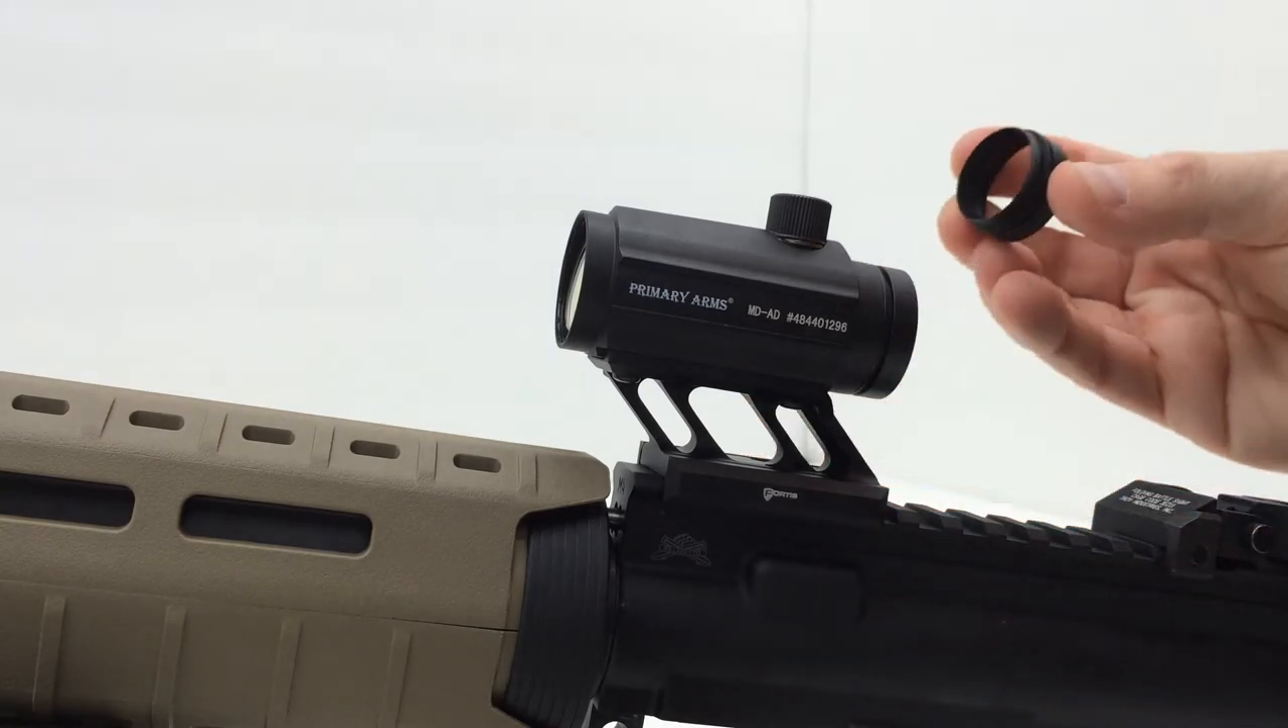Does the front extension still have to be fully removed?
No.